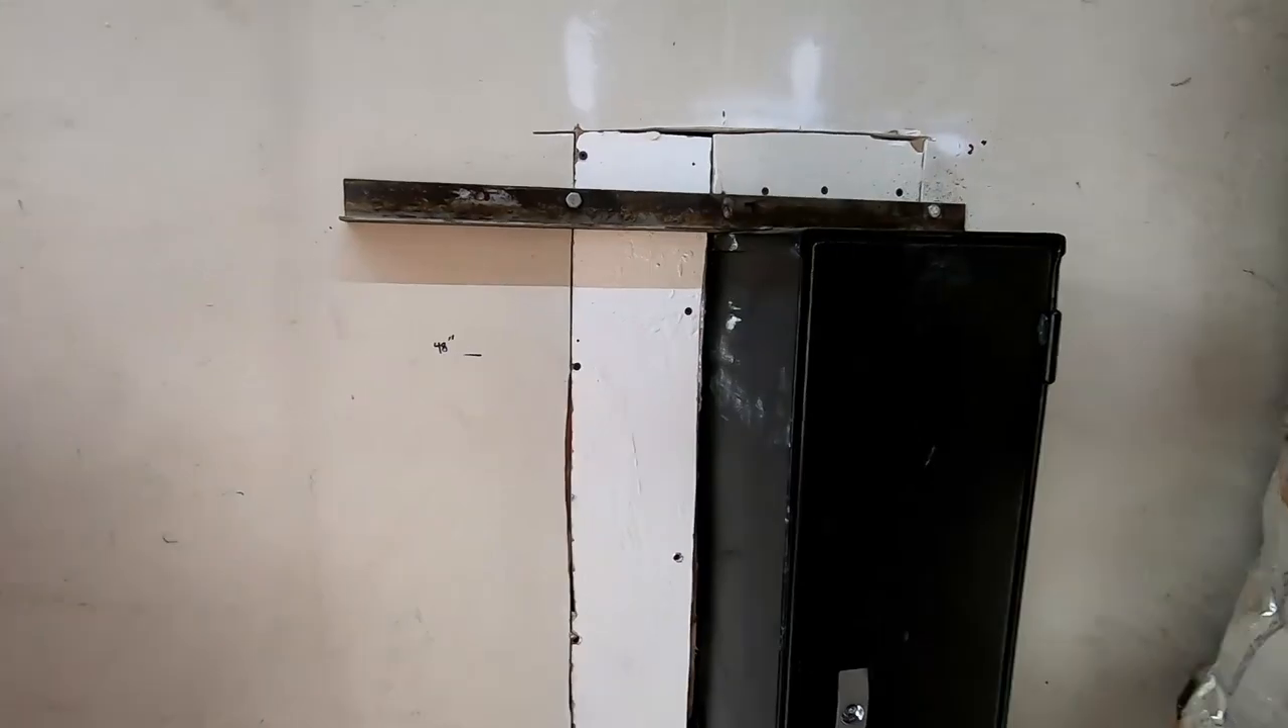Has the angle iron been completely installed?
Yes.